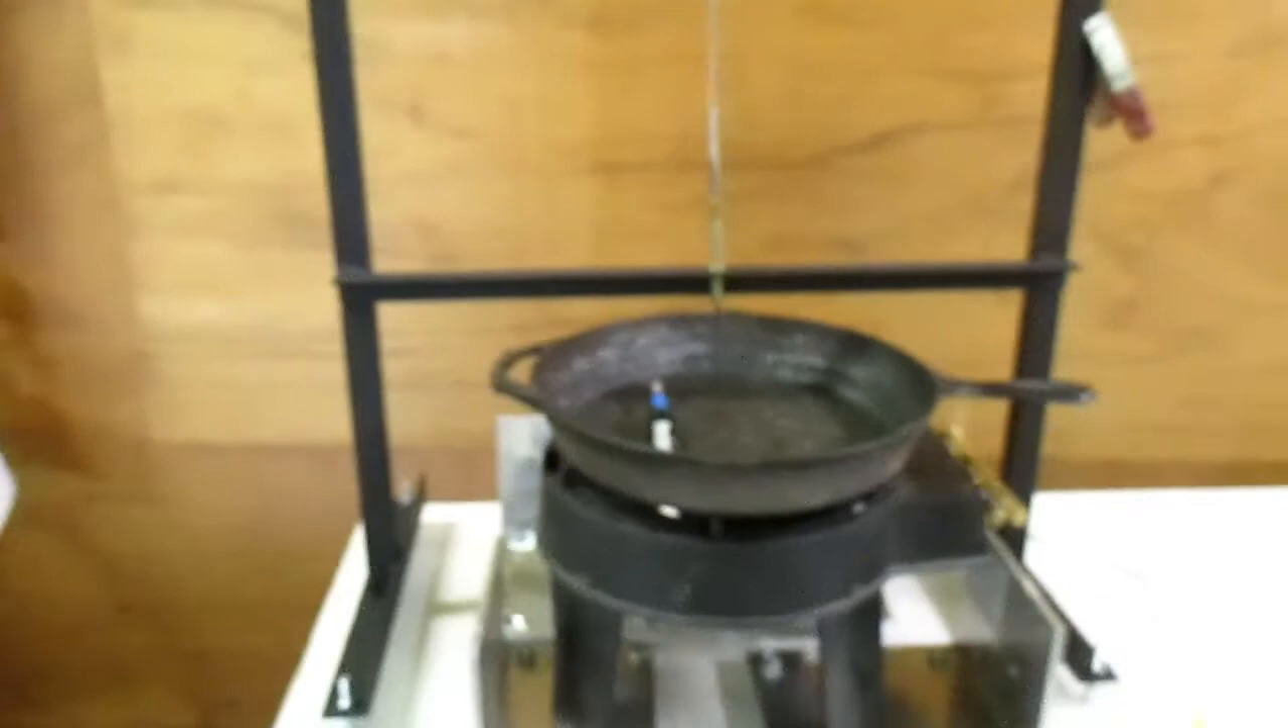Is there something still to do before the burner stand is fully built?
No.